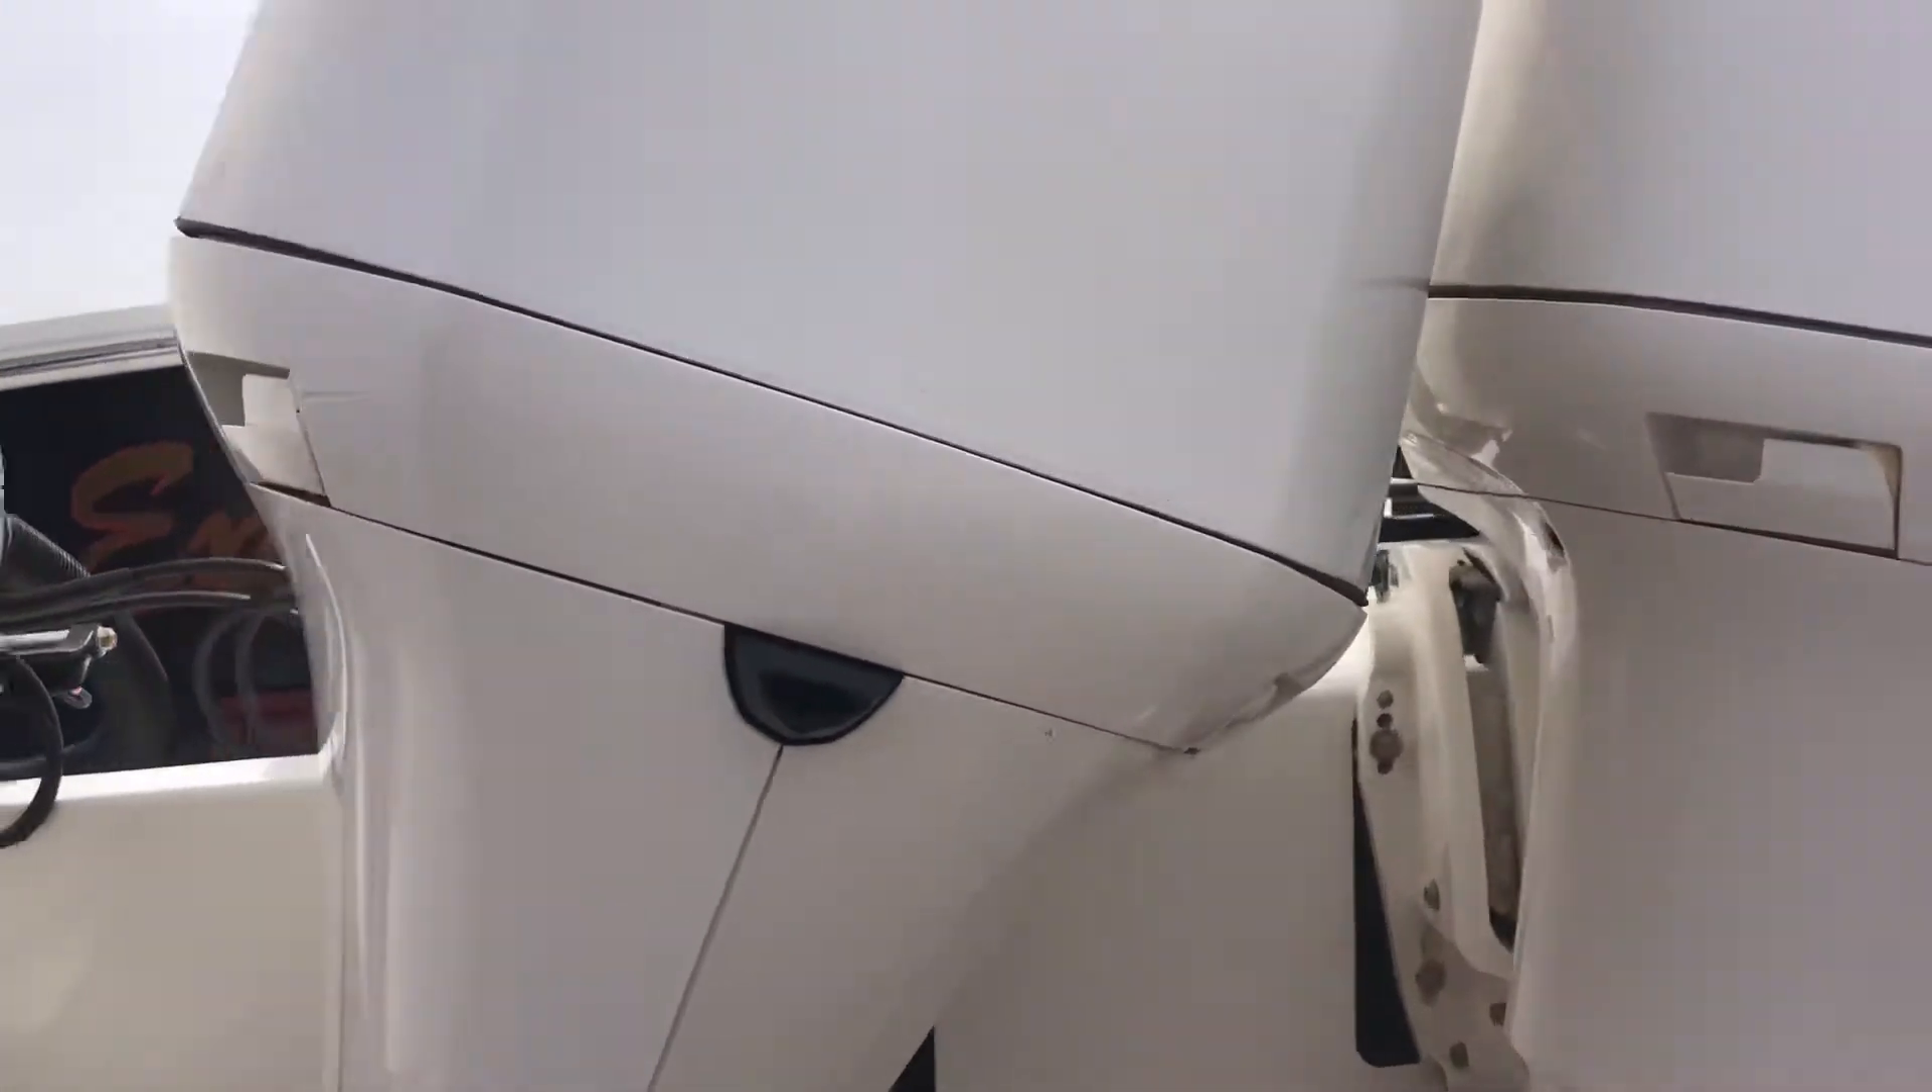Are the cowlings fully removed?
No.